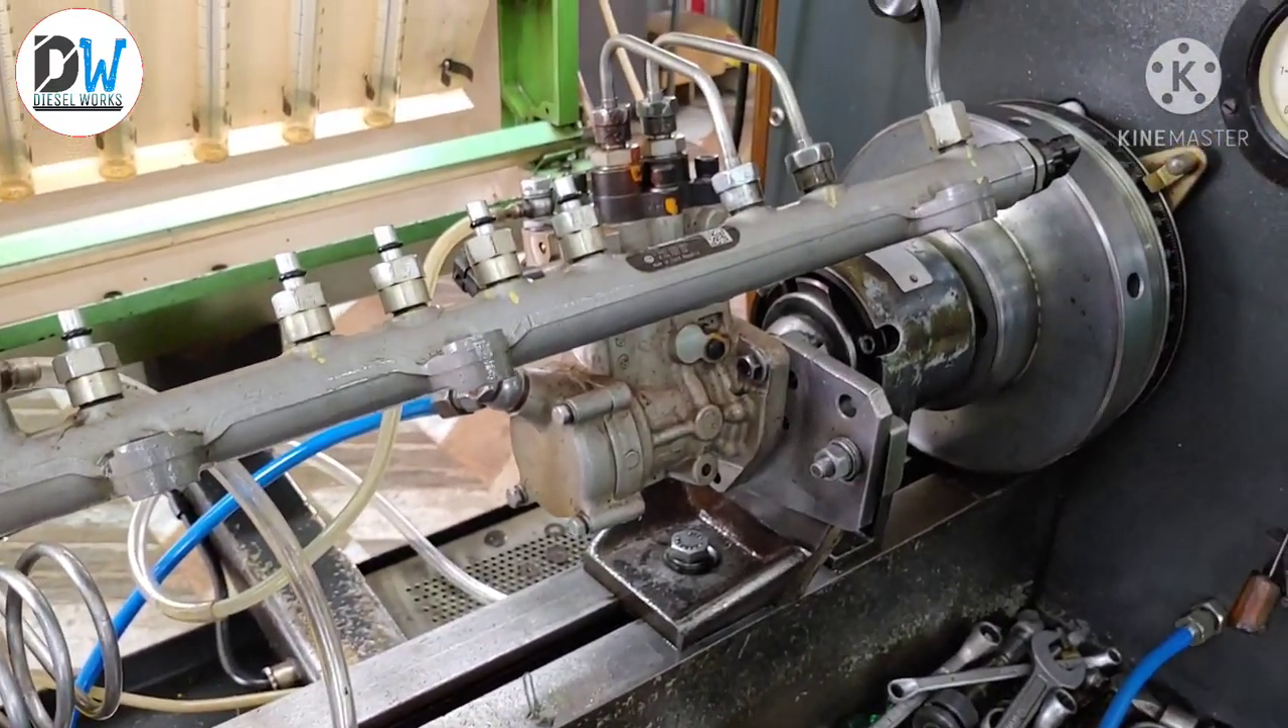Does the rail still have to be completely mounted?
No.